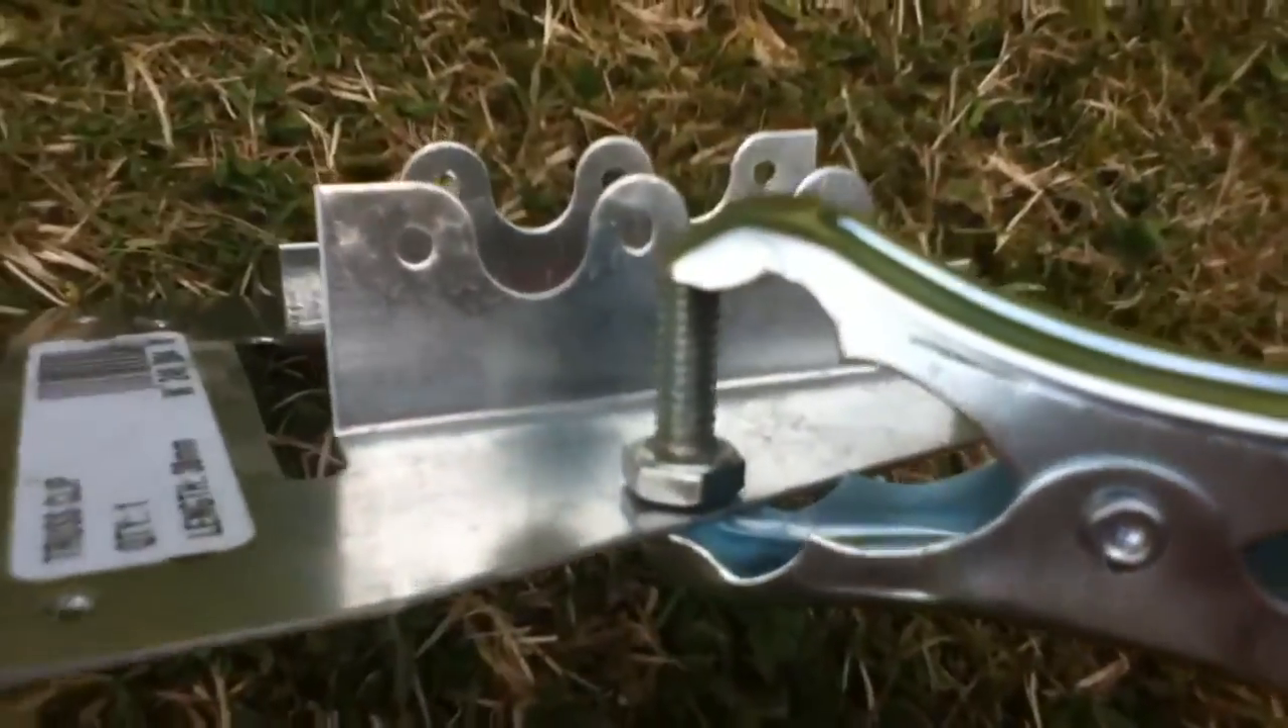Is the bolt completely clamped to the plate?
Yes.